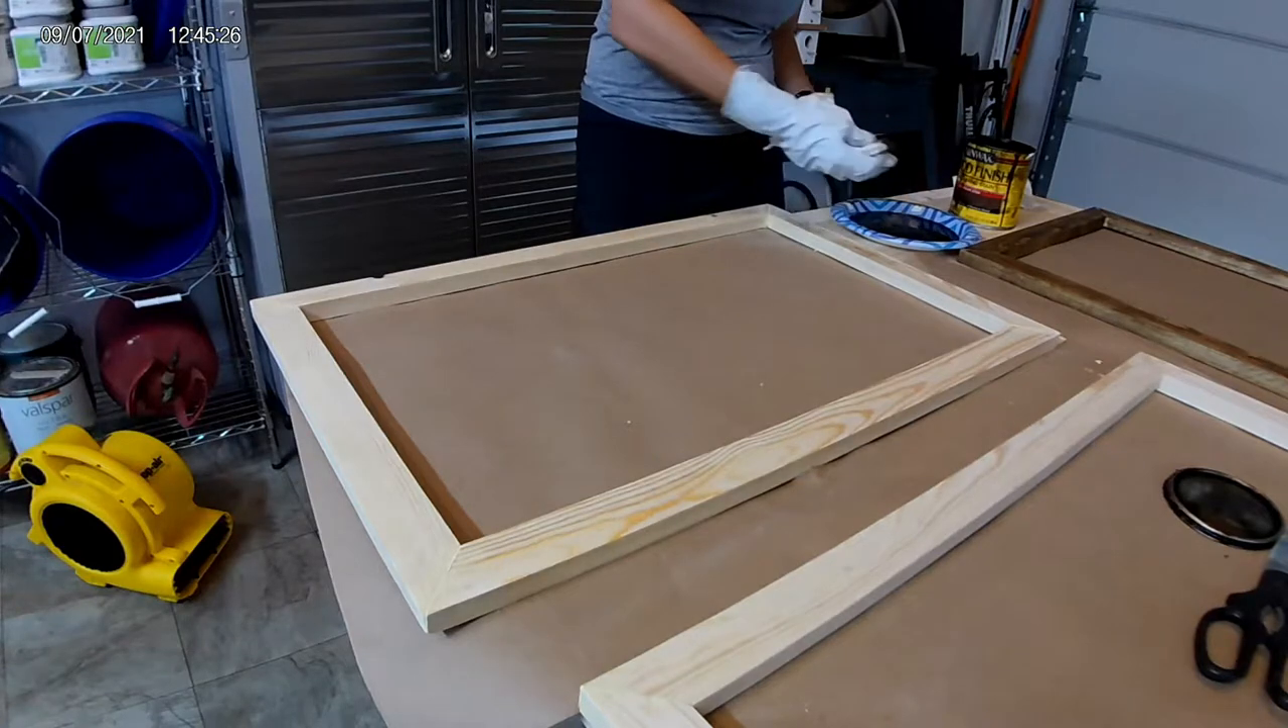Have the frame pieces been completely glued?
Yes.